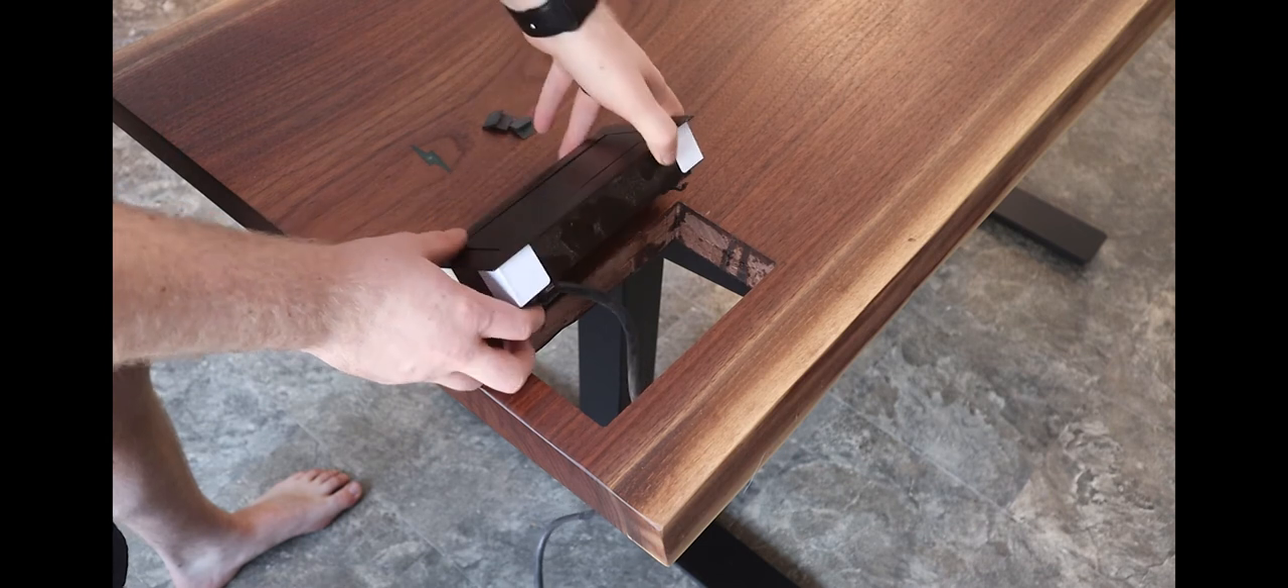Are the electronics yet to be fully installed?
Yes.